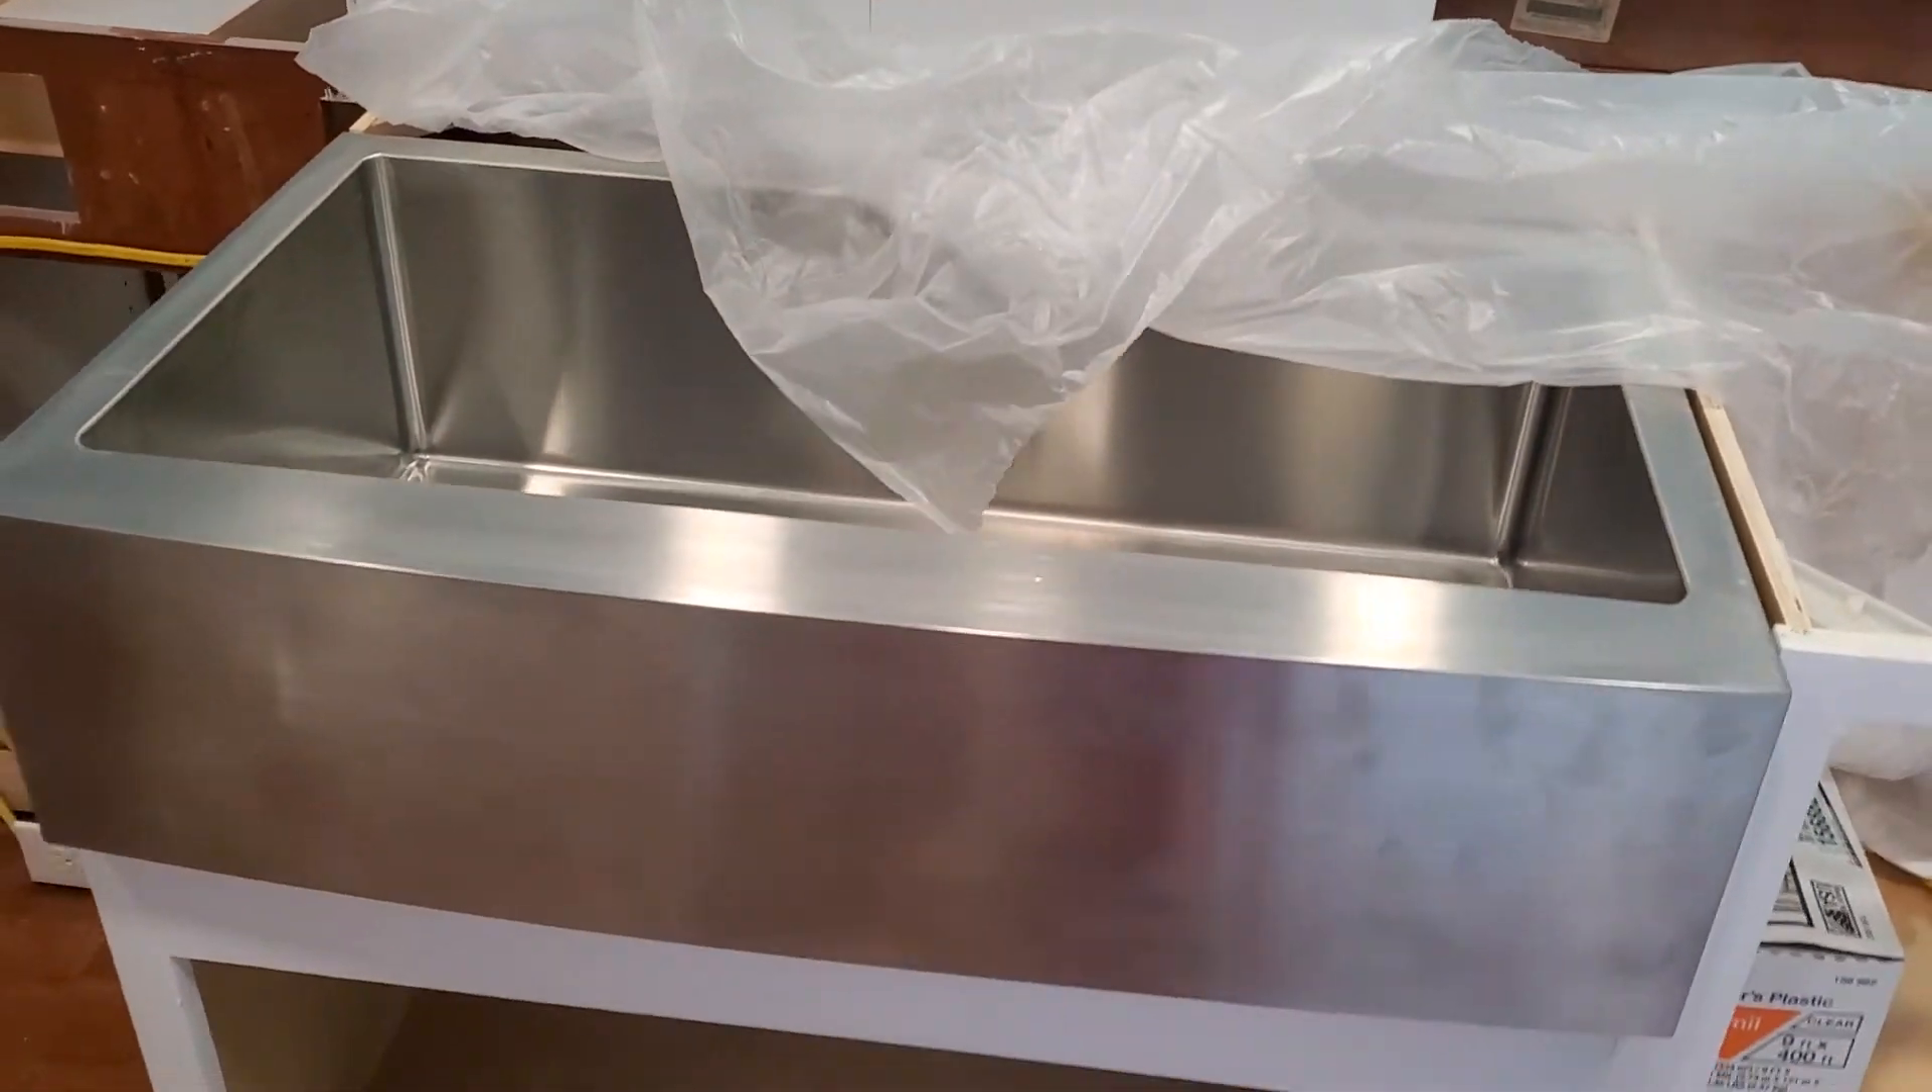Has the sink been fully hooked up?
No.